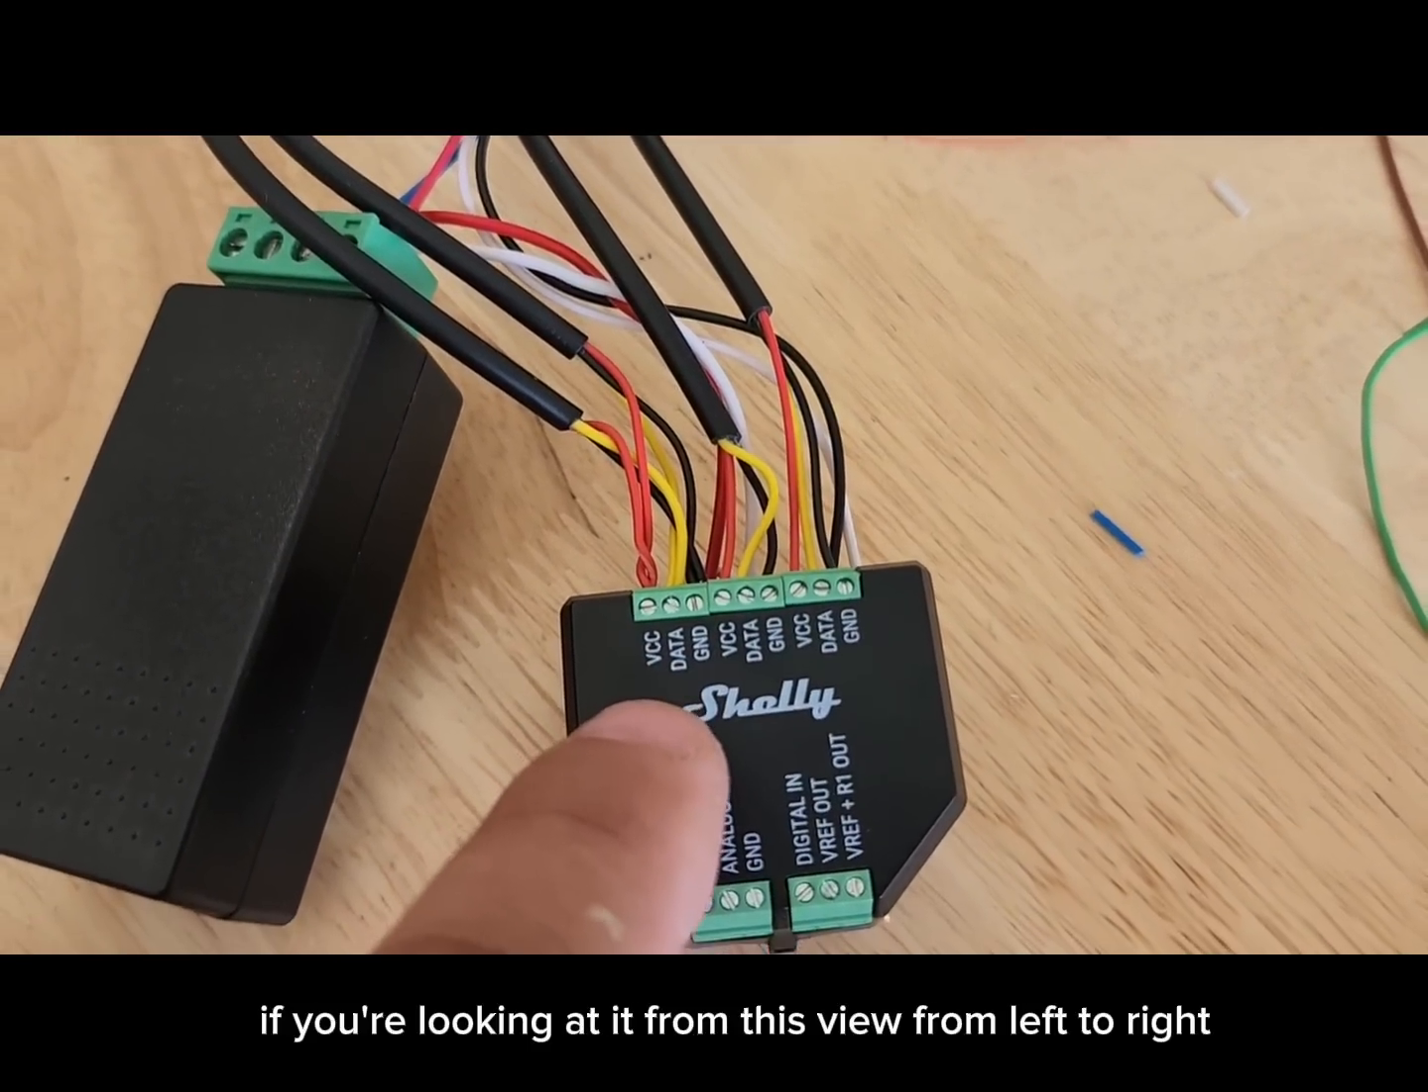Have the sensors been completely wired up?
Yes.